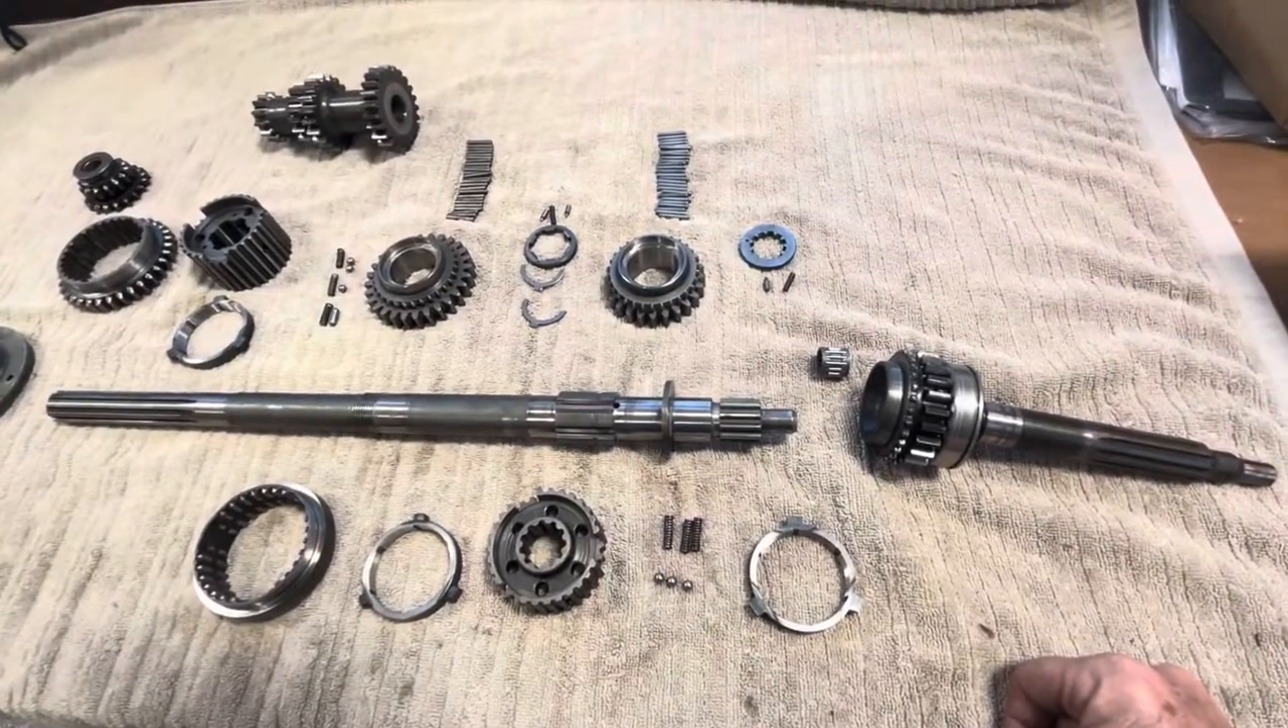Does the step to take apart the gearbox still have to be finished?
No.